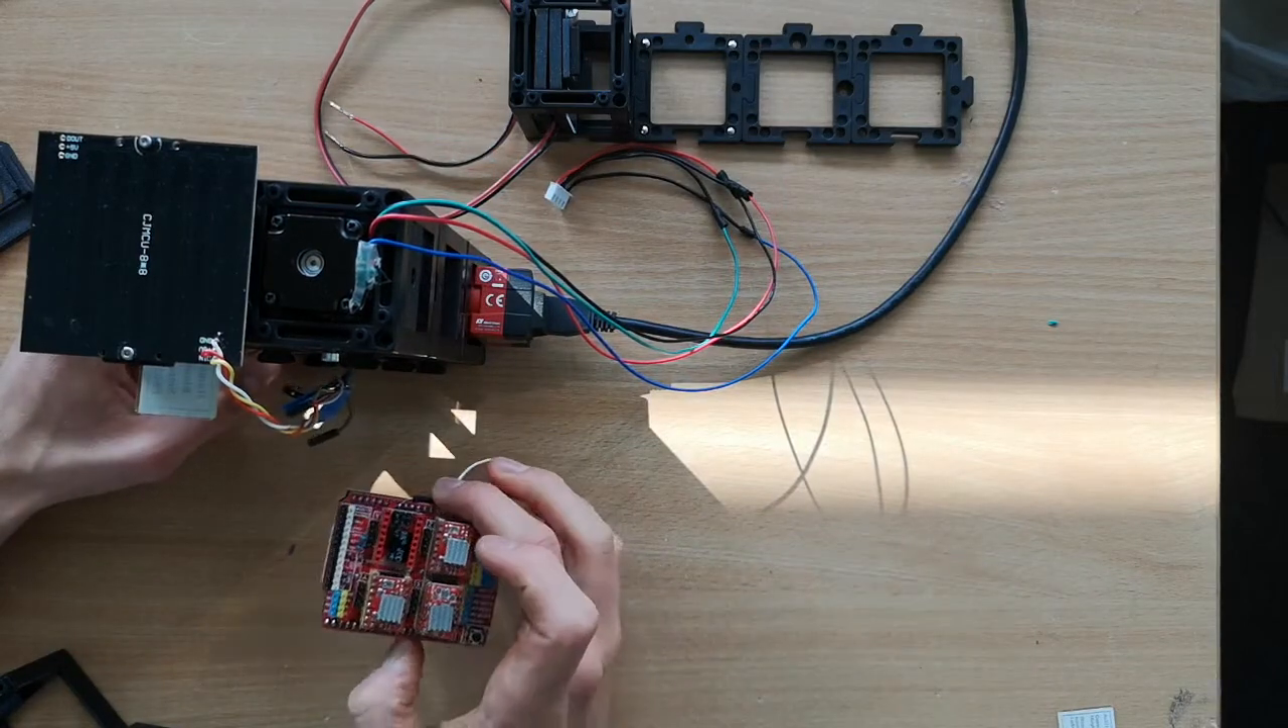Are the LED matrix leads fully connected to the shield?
No.